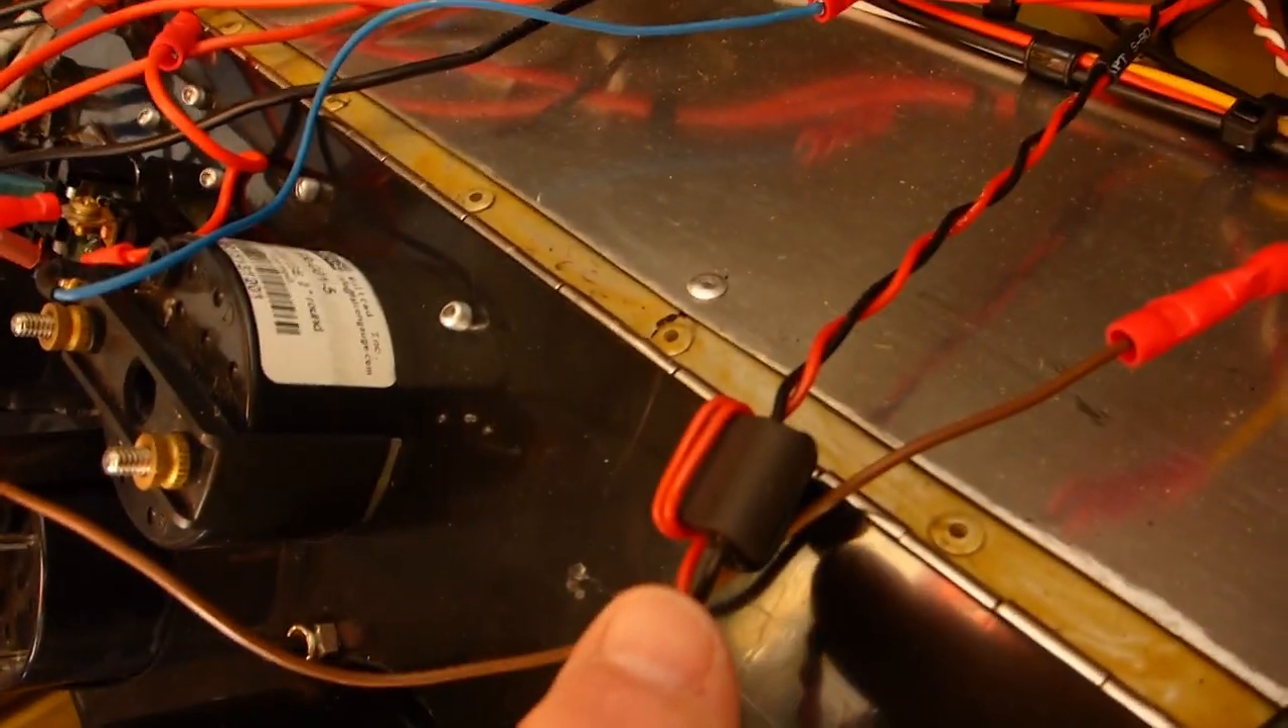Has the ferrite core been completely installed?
Yes.